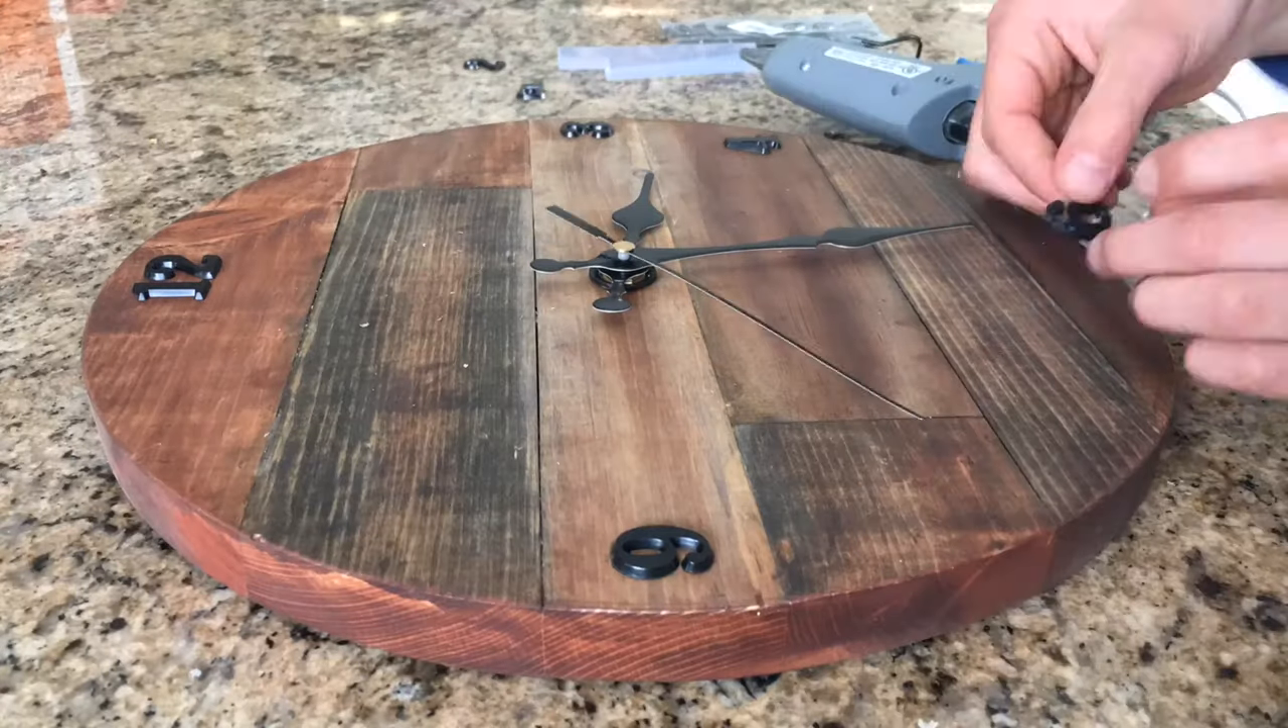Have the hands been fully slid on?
Yes.